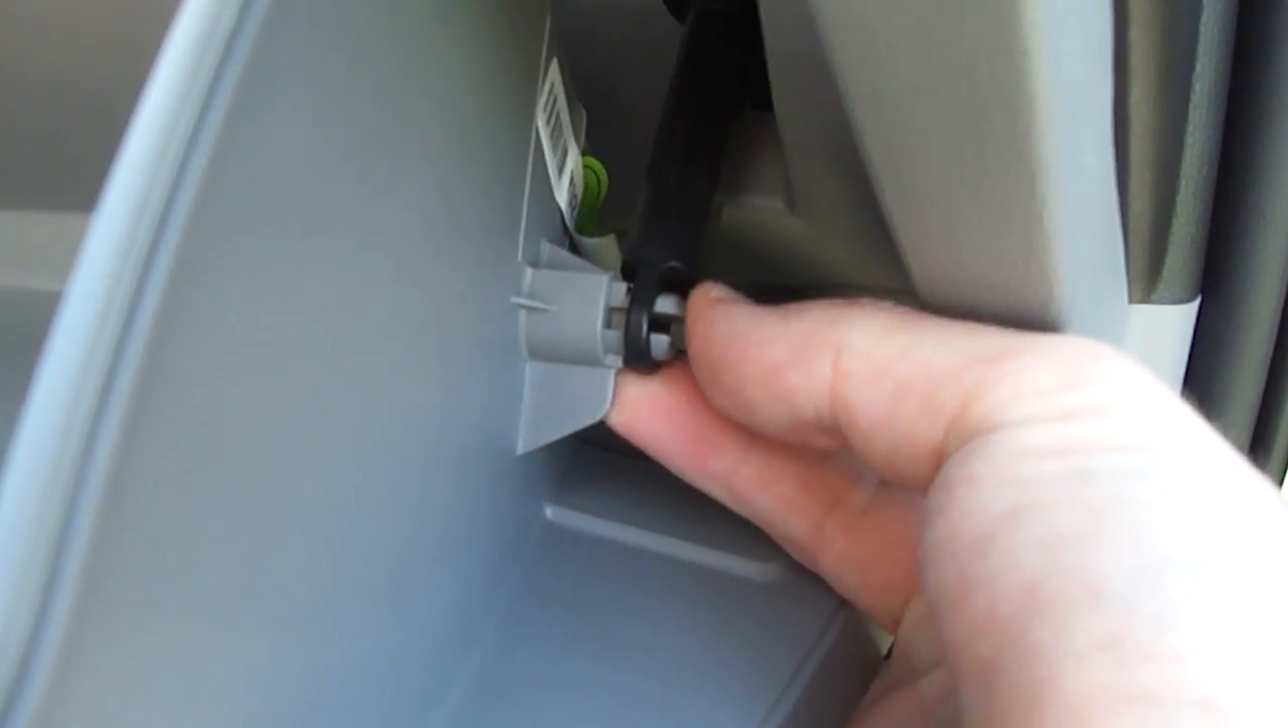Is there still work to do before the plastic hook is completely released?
Yes.